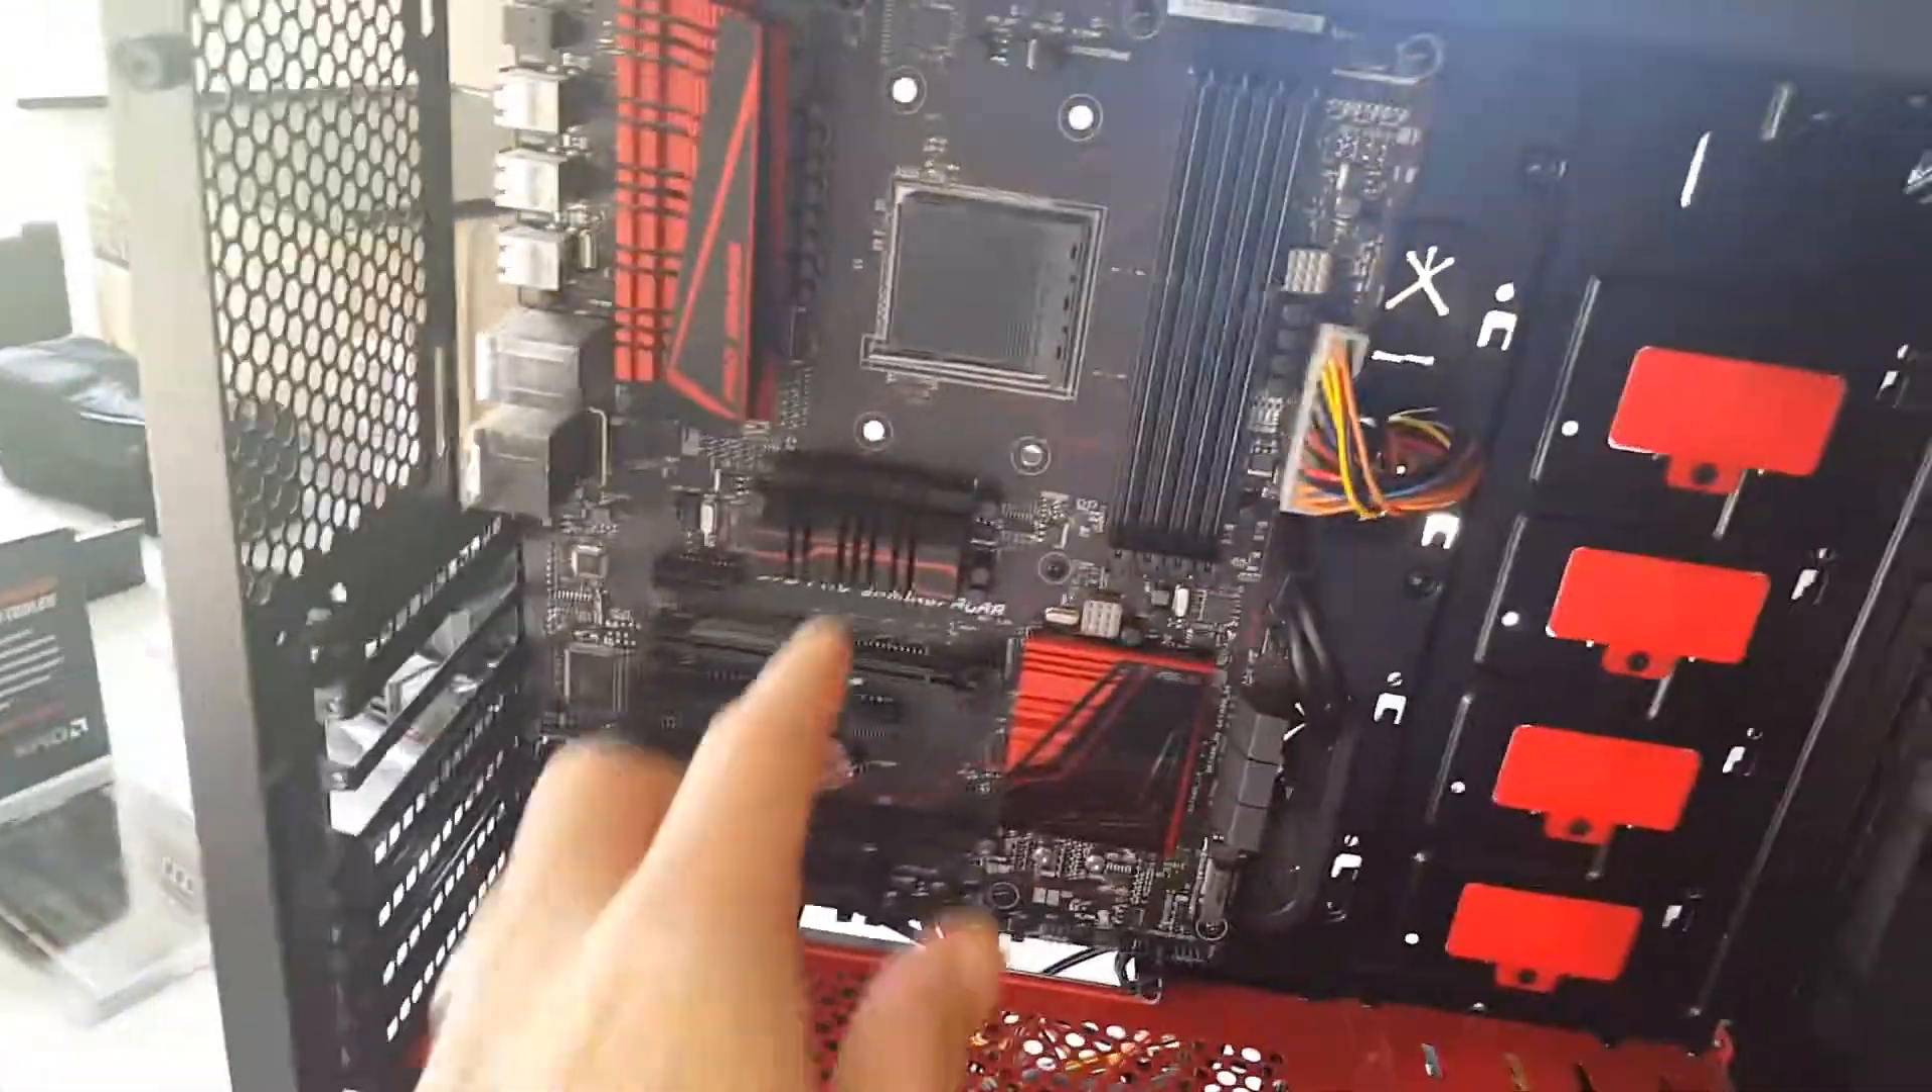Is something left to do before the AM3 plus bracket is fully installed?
Yes.